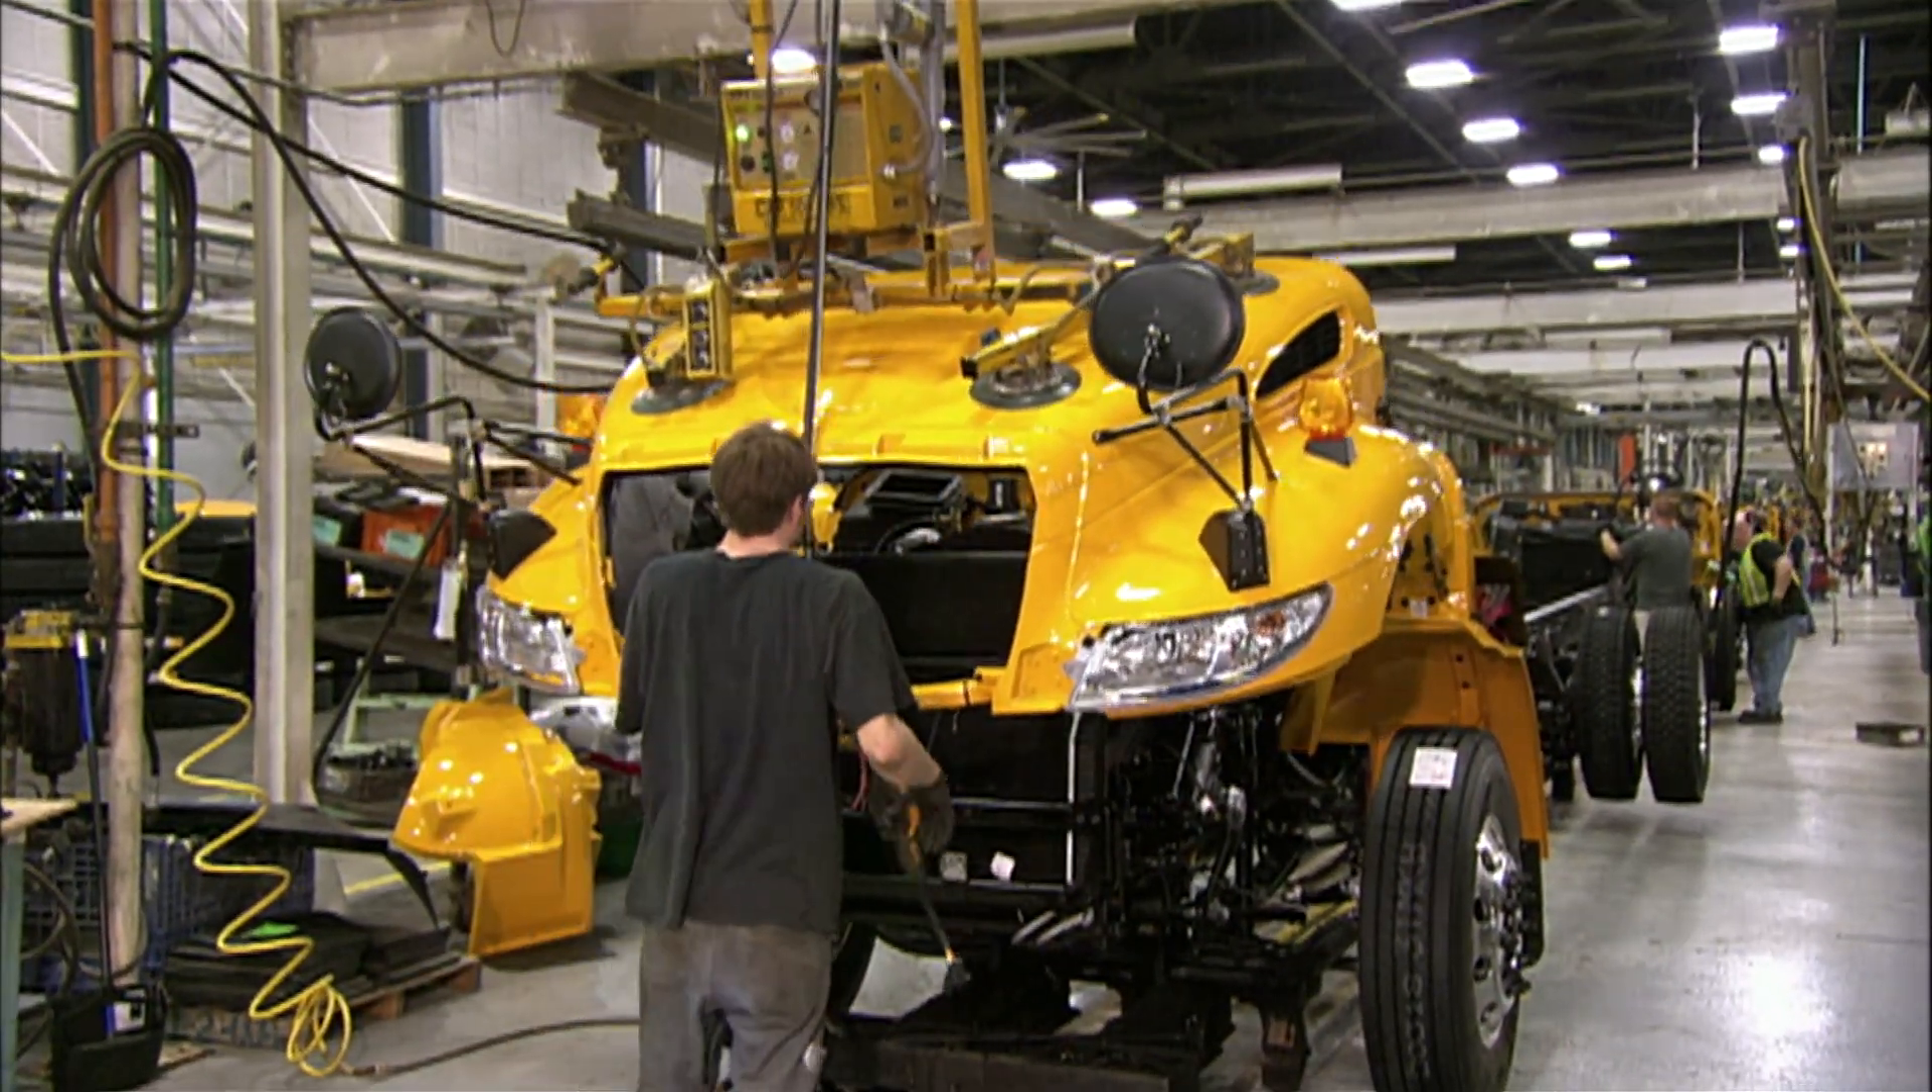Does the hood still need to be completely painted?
No.